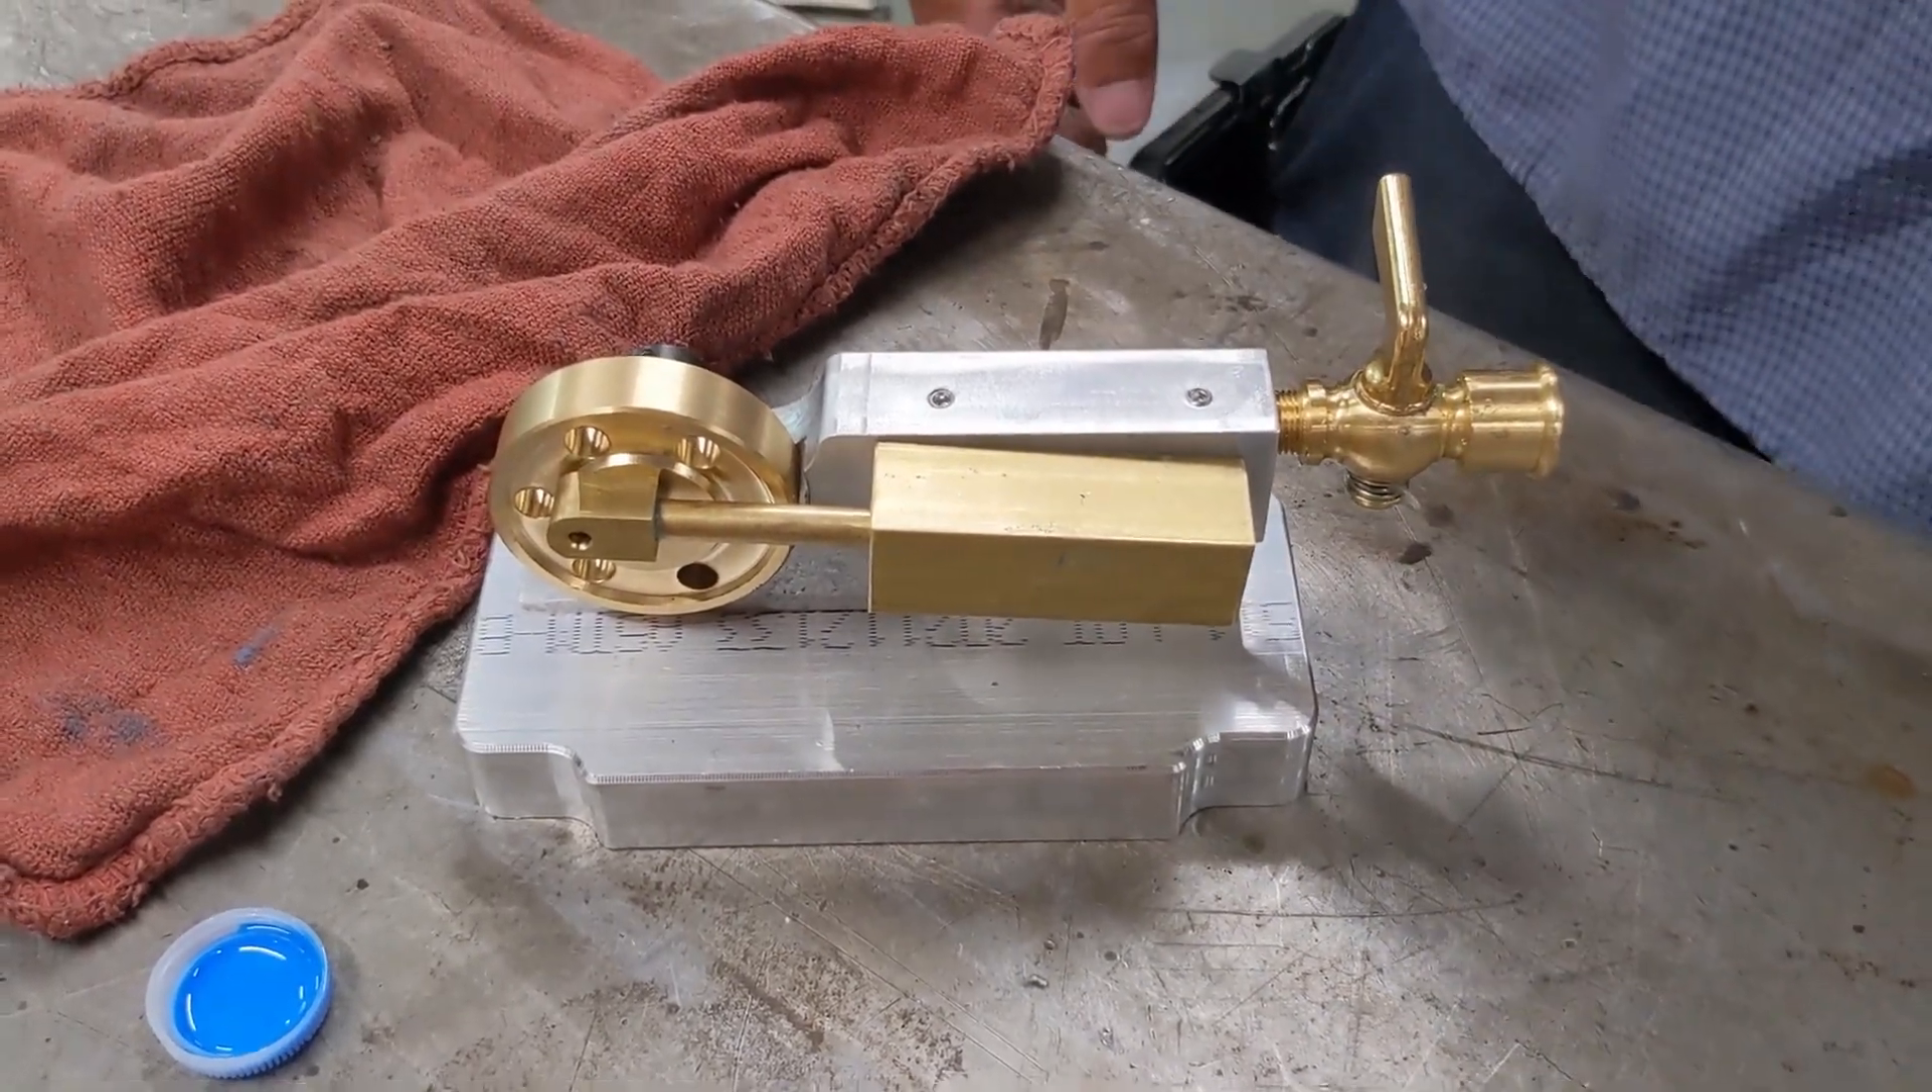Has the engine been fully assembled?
Yes.